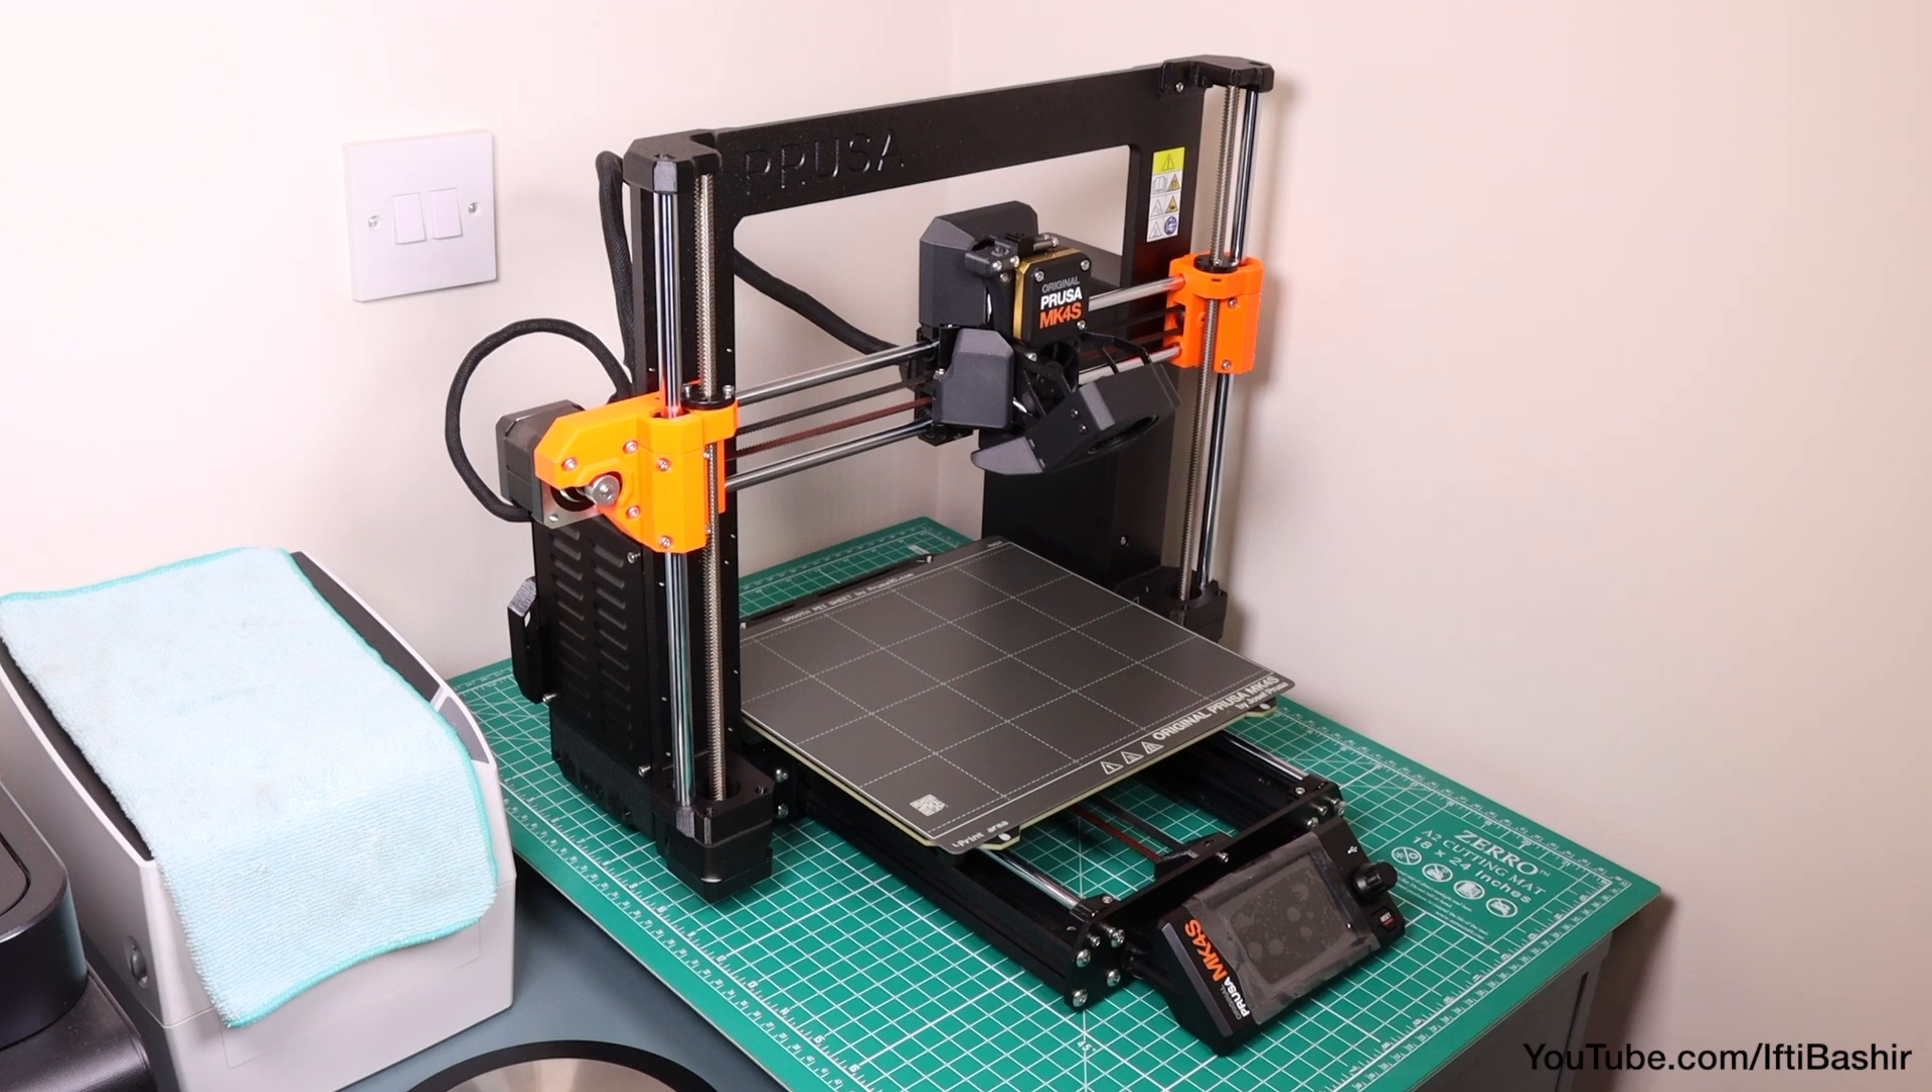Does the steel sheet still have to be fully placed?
No.